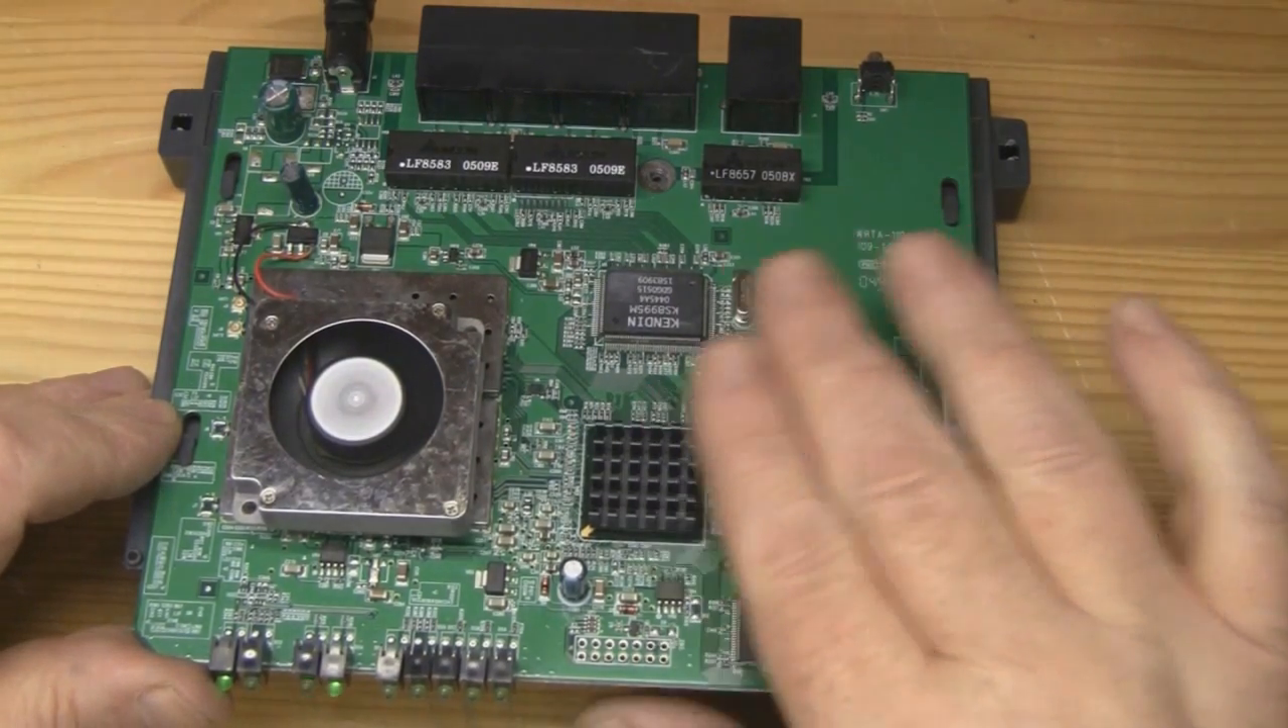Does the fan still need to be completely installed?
No.